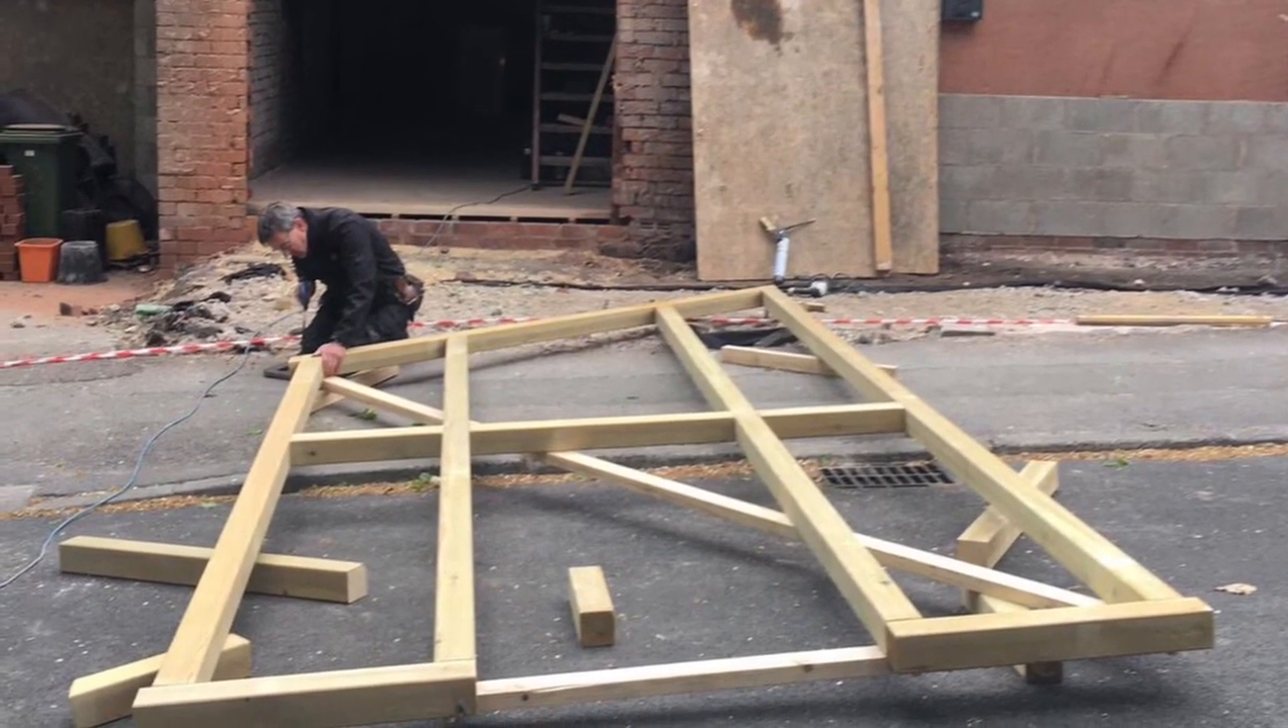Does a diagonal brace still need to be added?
No.